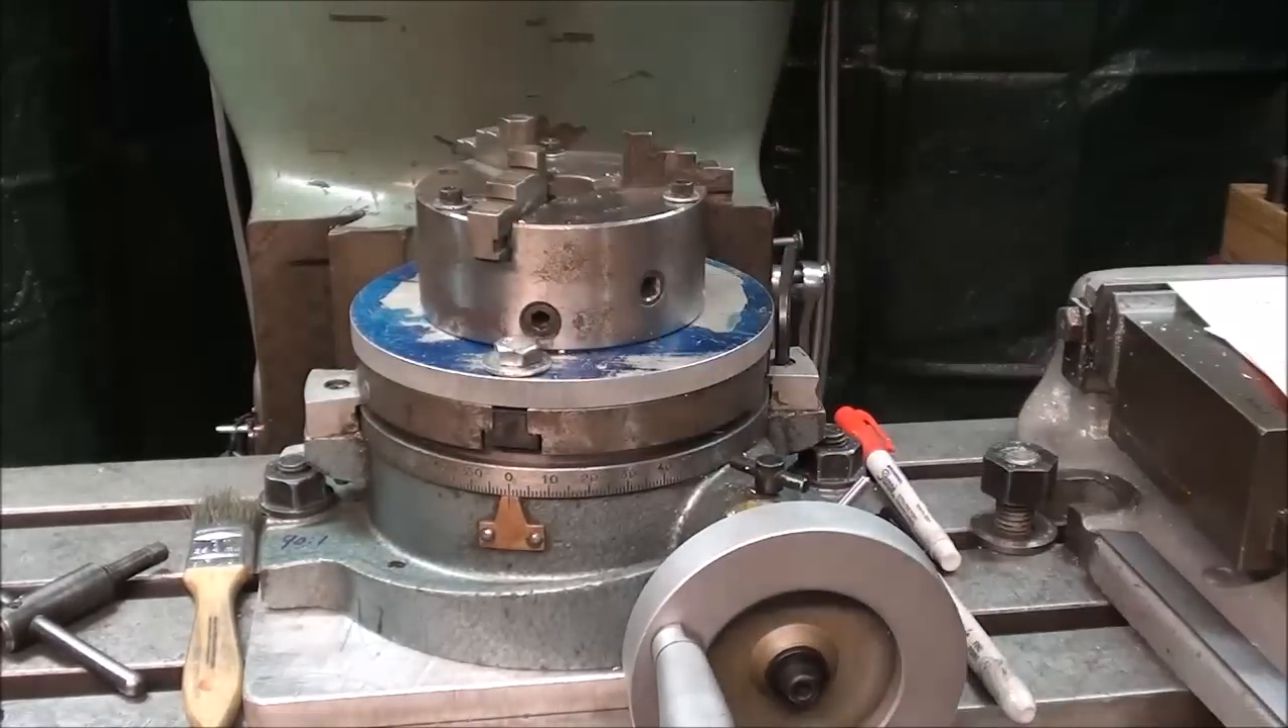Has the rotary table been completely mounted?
Yes.